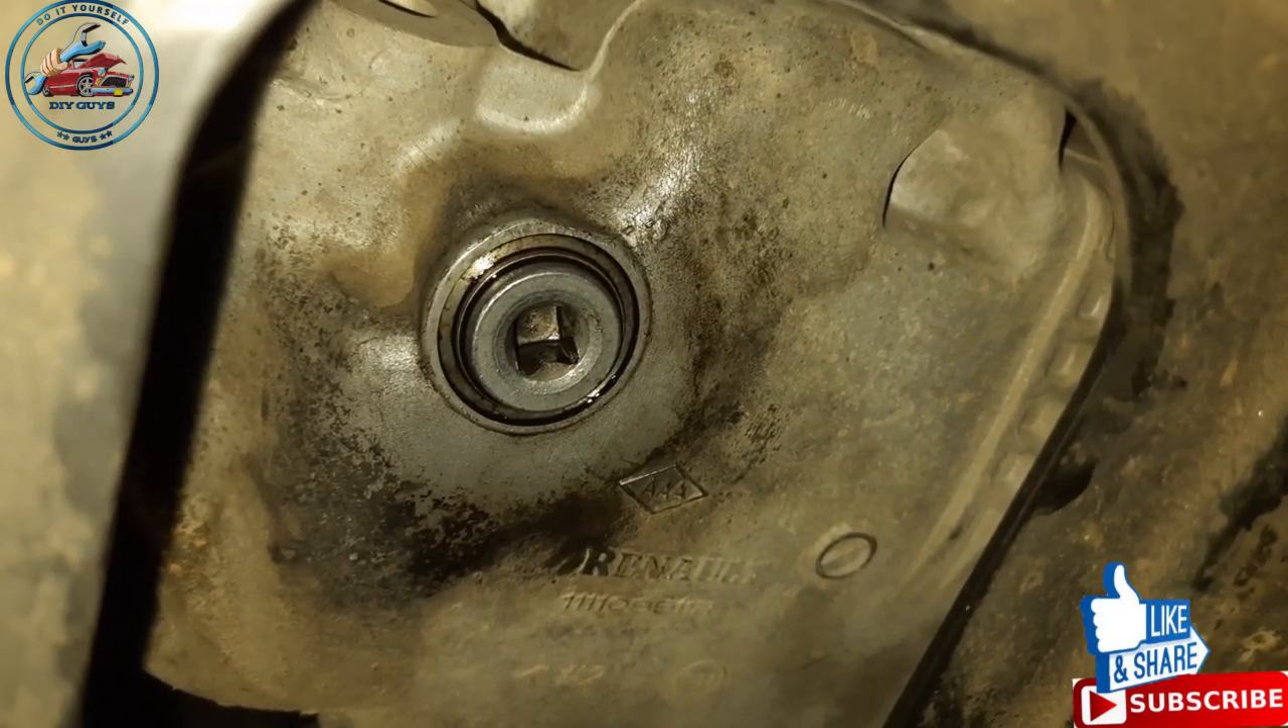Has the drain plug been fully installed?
Yes.